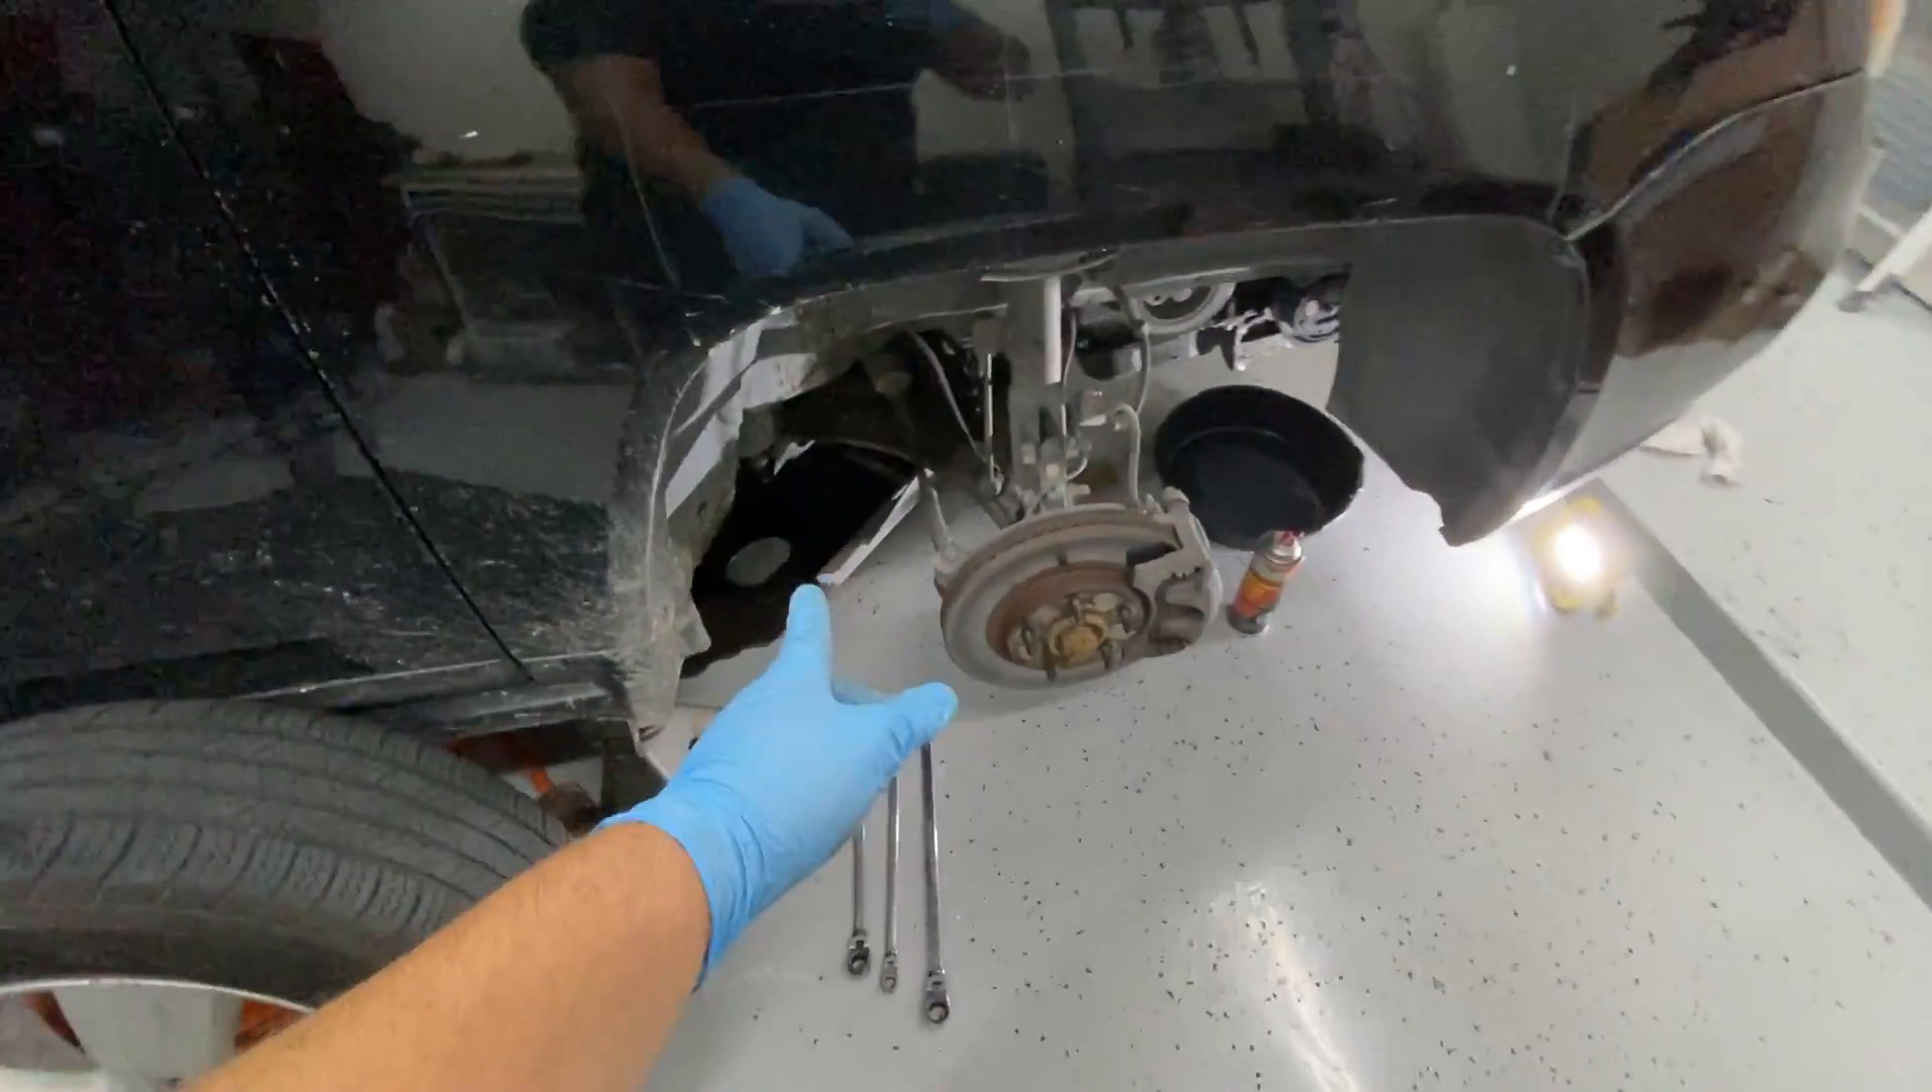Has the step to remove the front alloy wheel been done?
Yes.